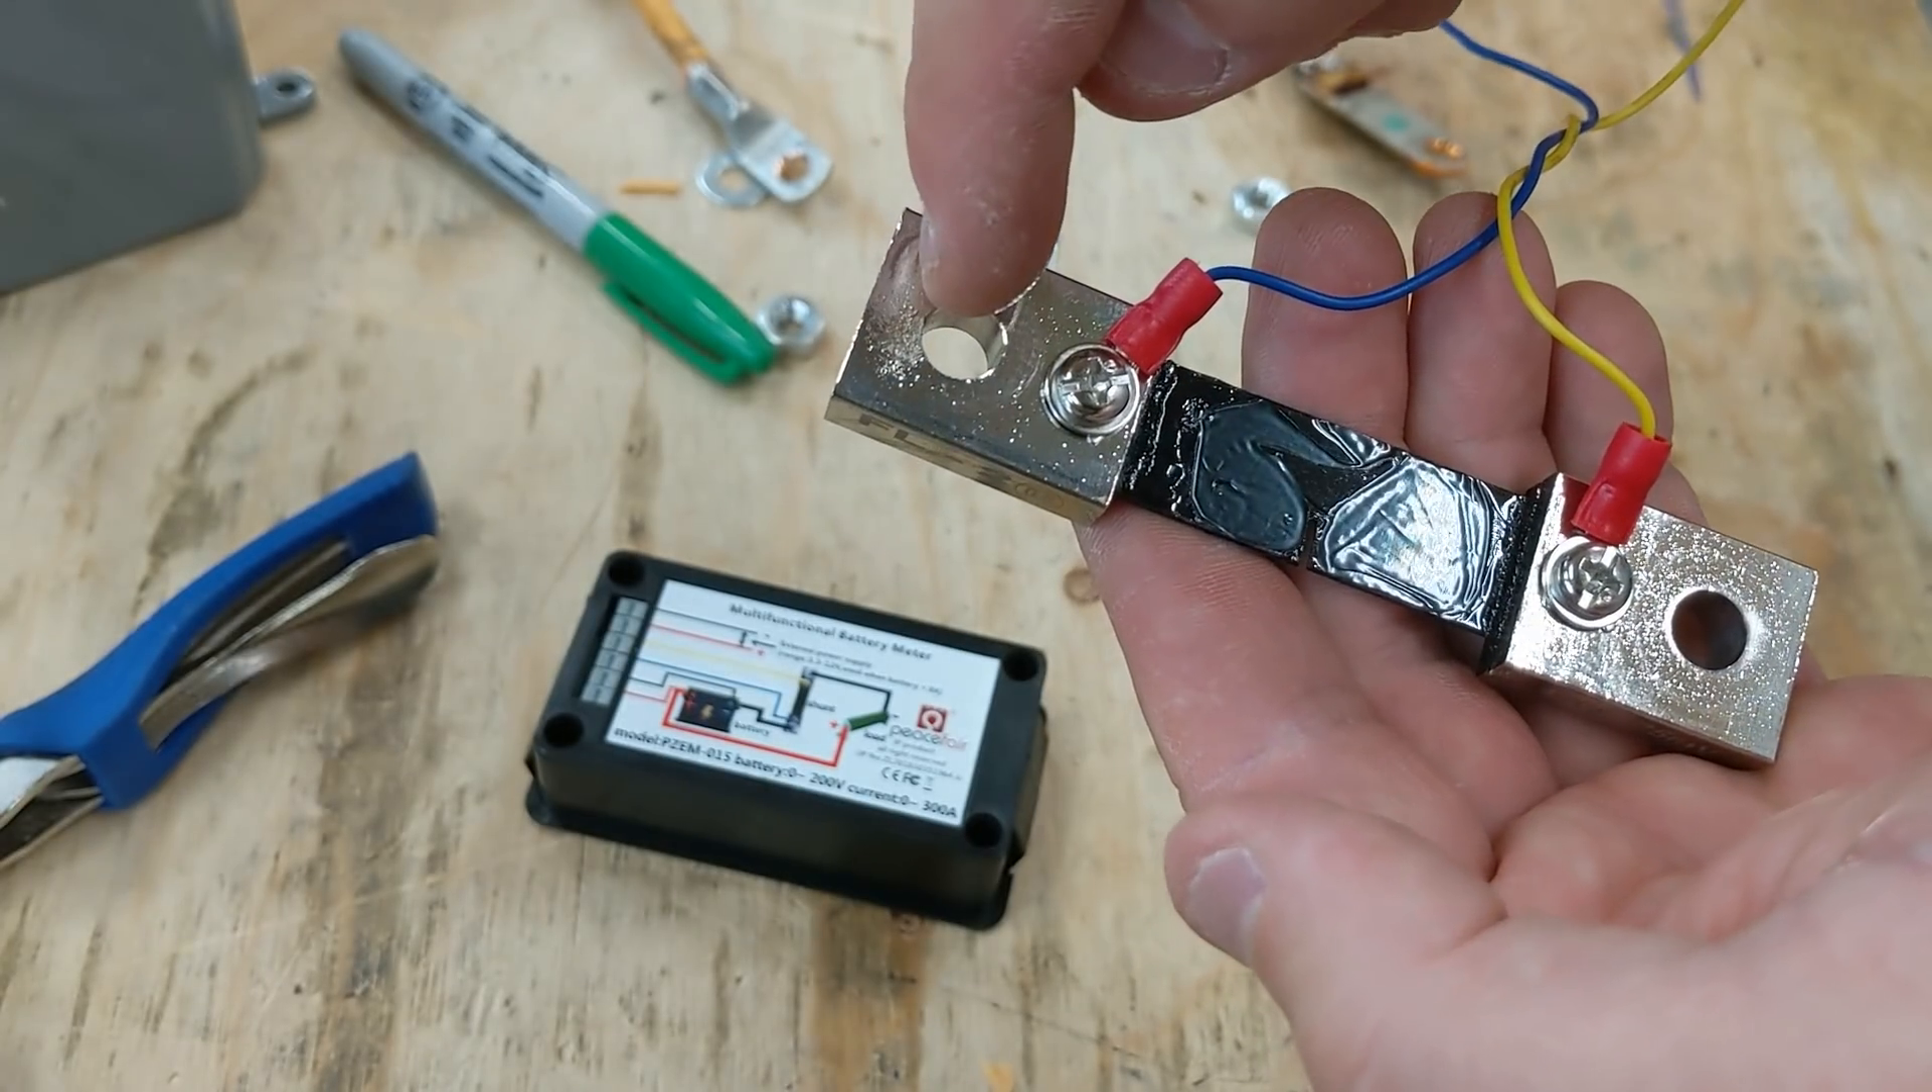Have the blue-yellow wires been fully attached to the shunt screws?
Yes.